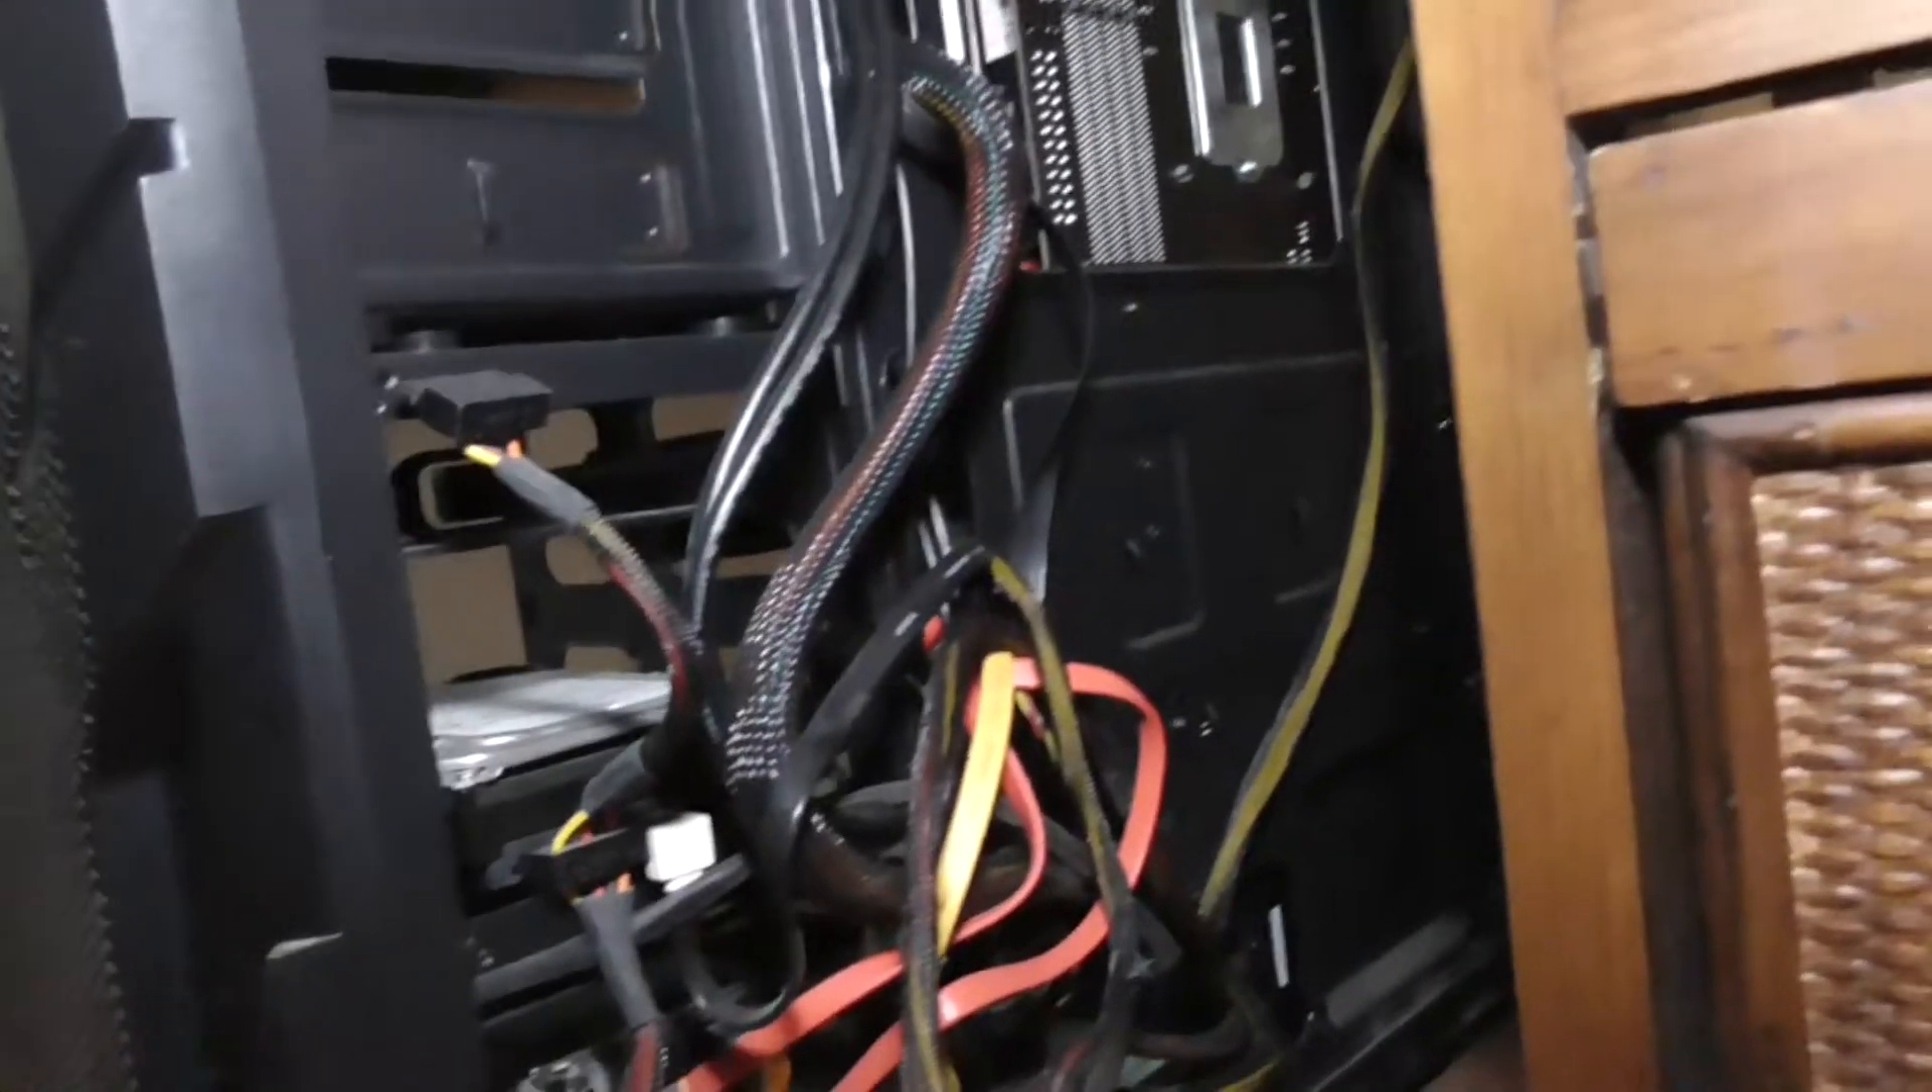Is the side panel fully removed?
Yes.